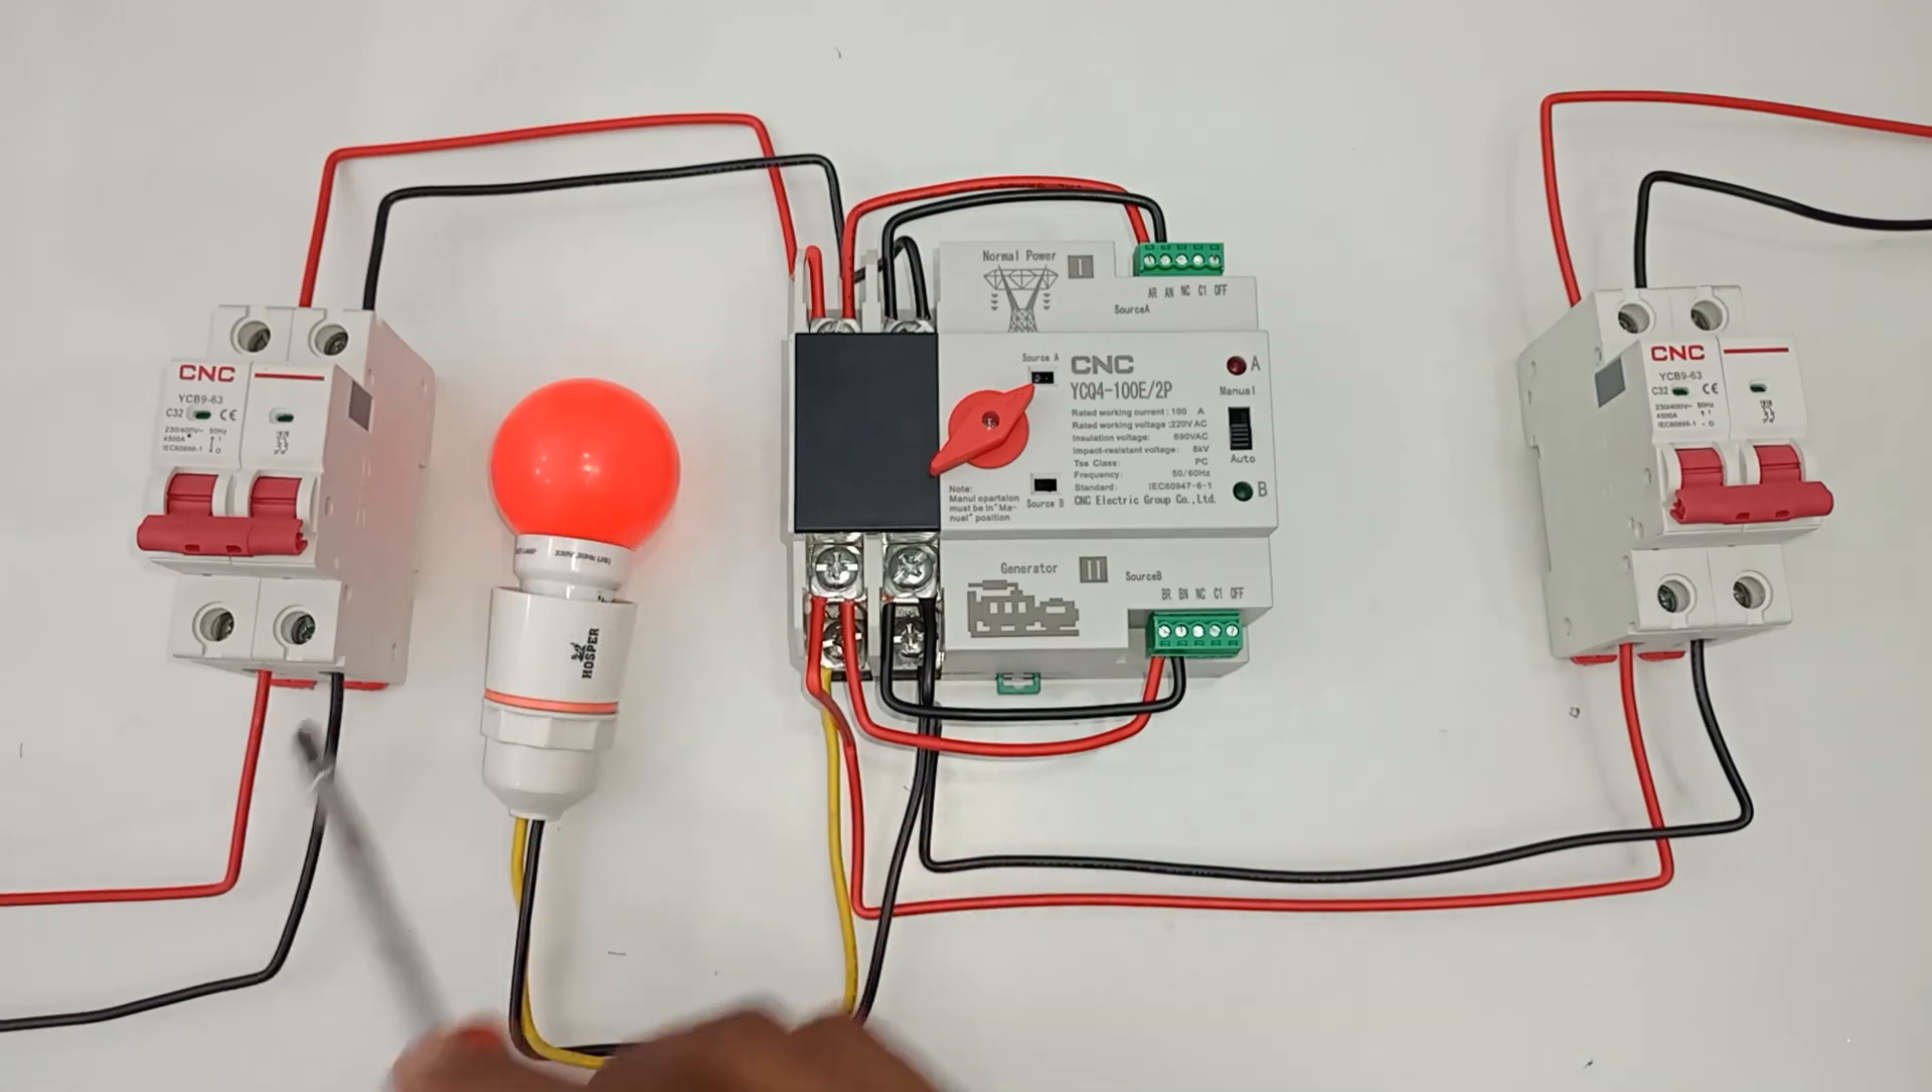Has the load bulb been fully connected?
Yes.